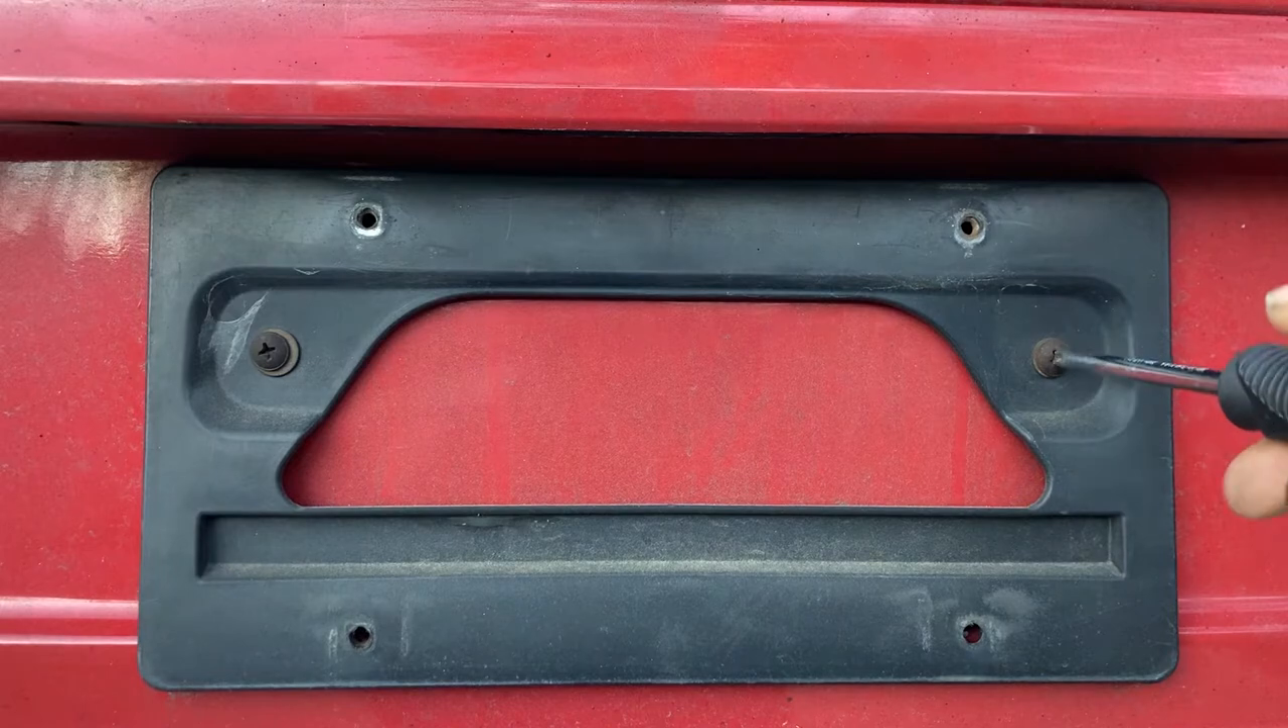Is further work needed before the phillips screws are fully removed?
Yes.